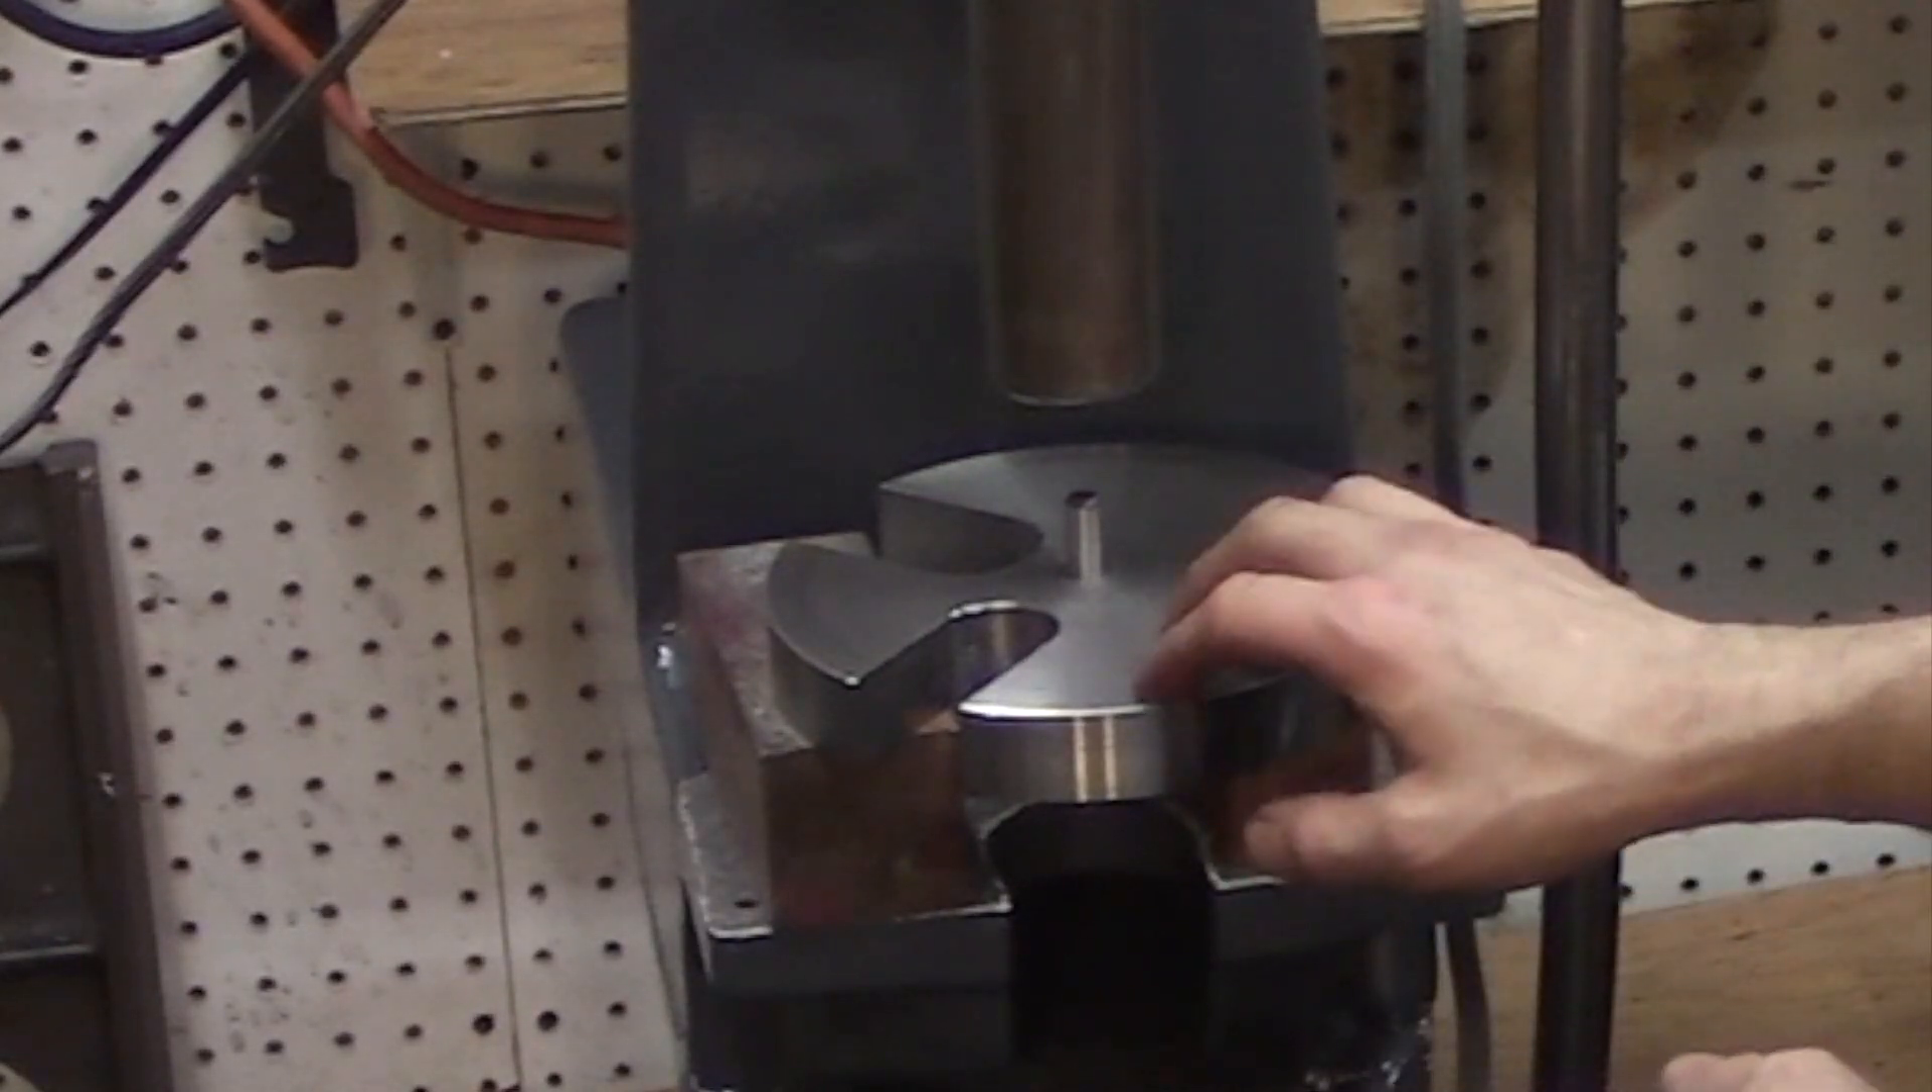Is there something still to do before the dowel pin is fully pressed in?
Yes.